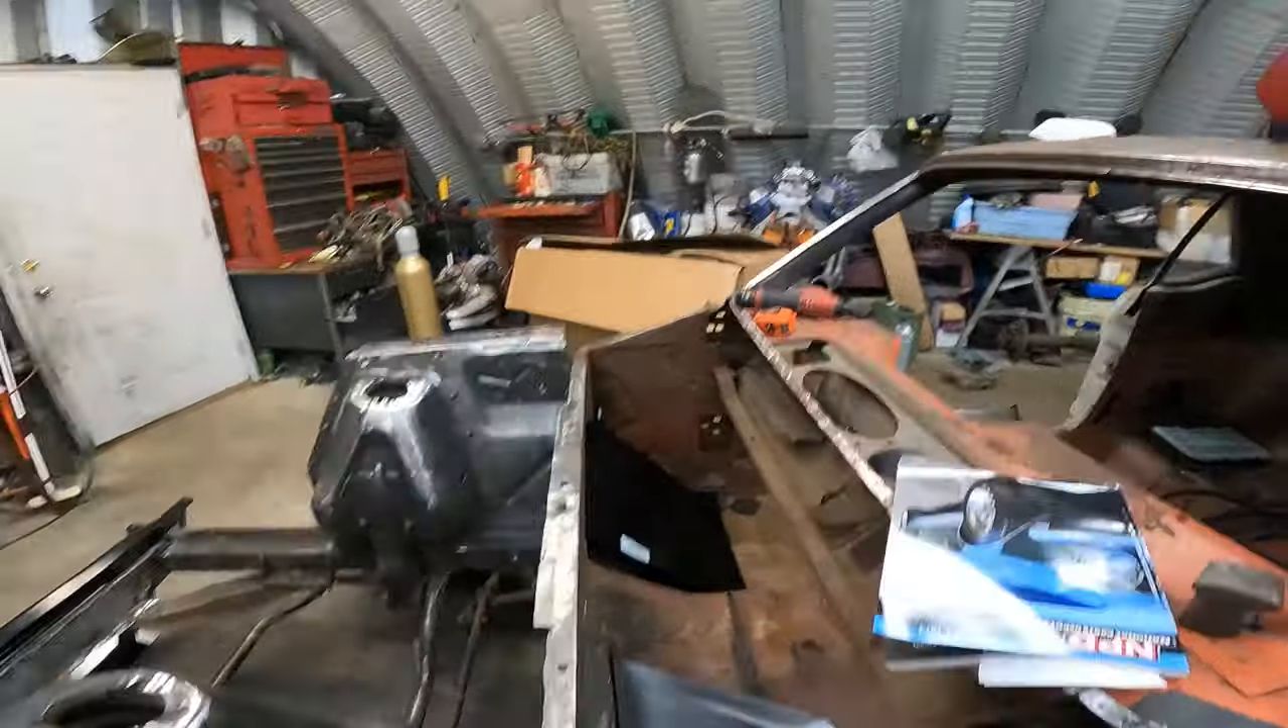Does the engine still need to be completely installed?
Yes.